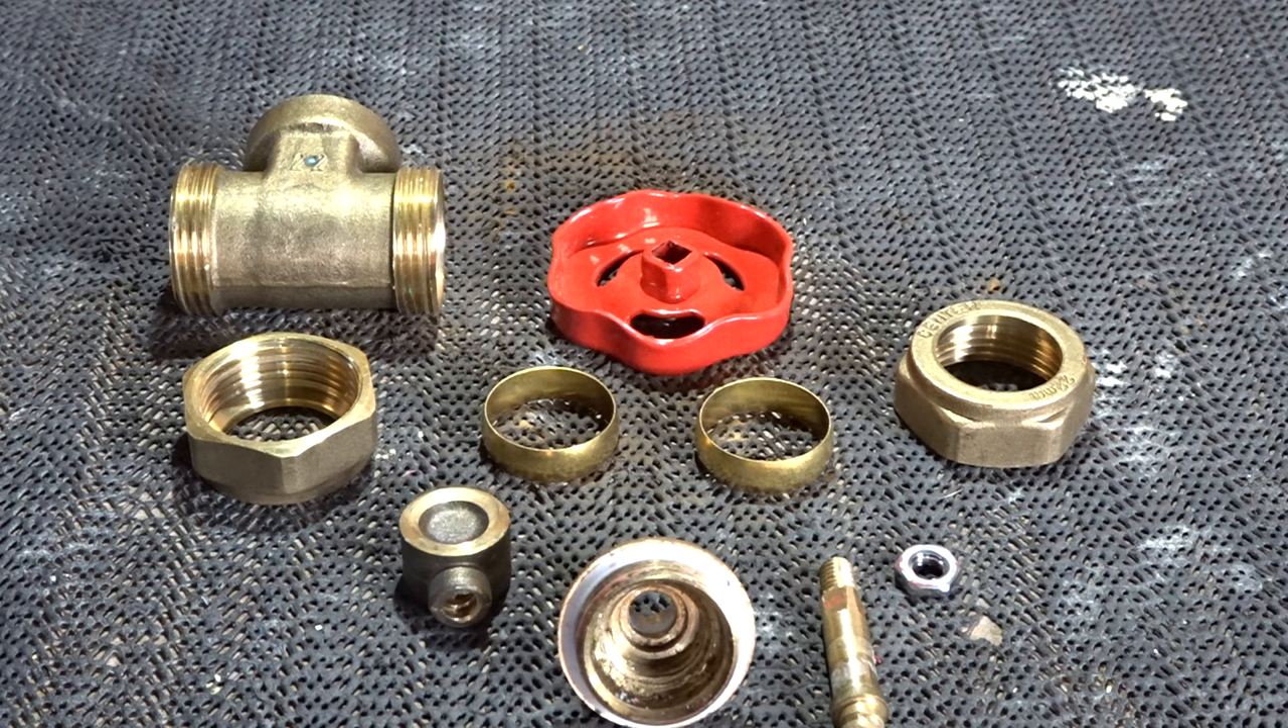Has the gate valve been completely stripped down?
Yes.